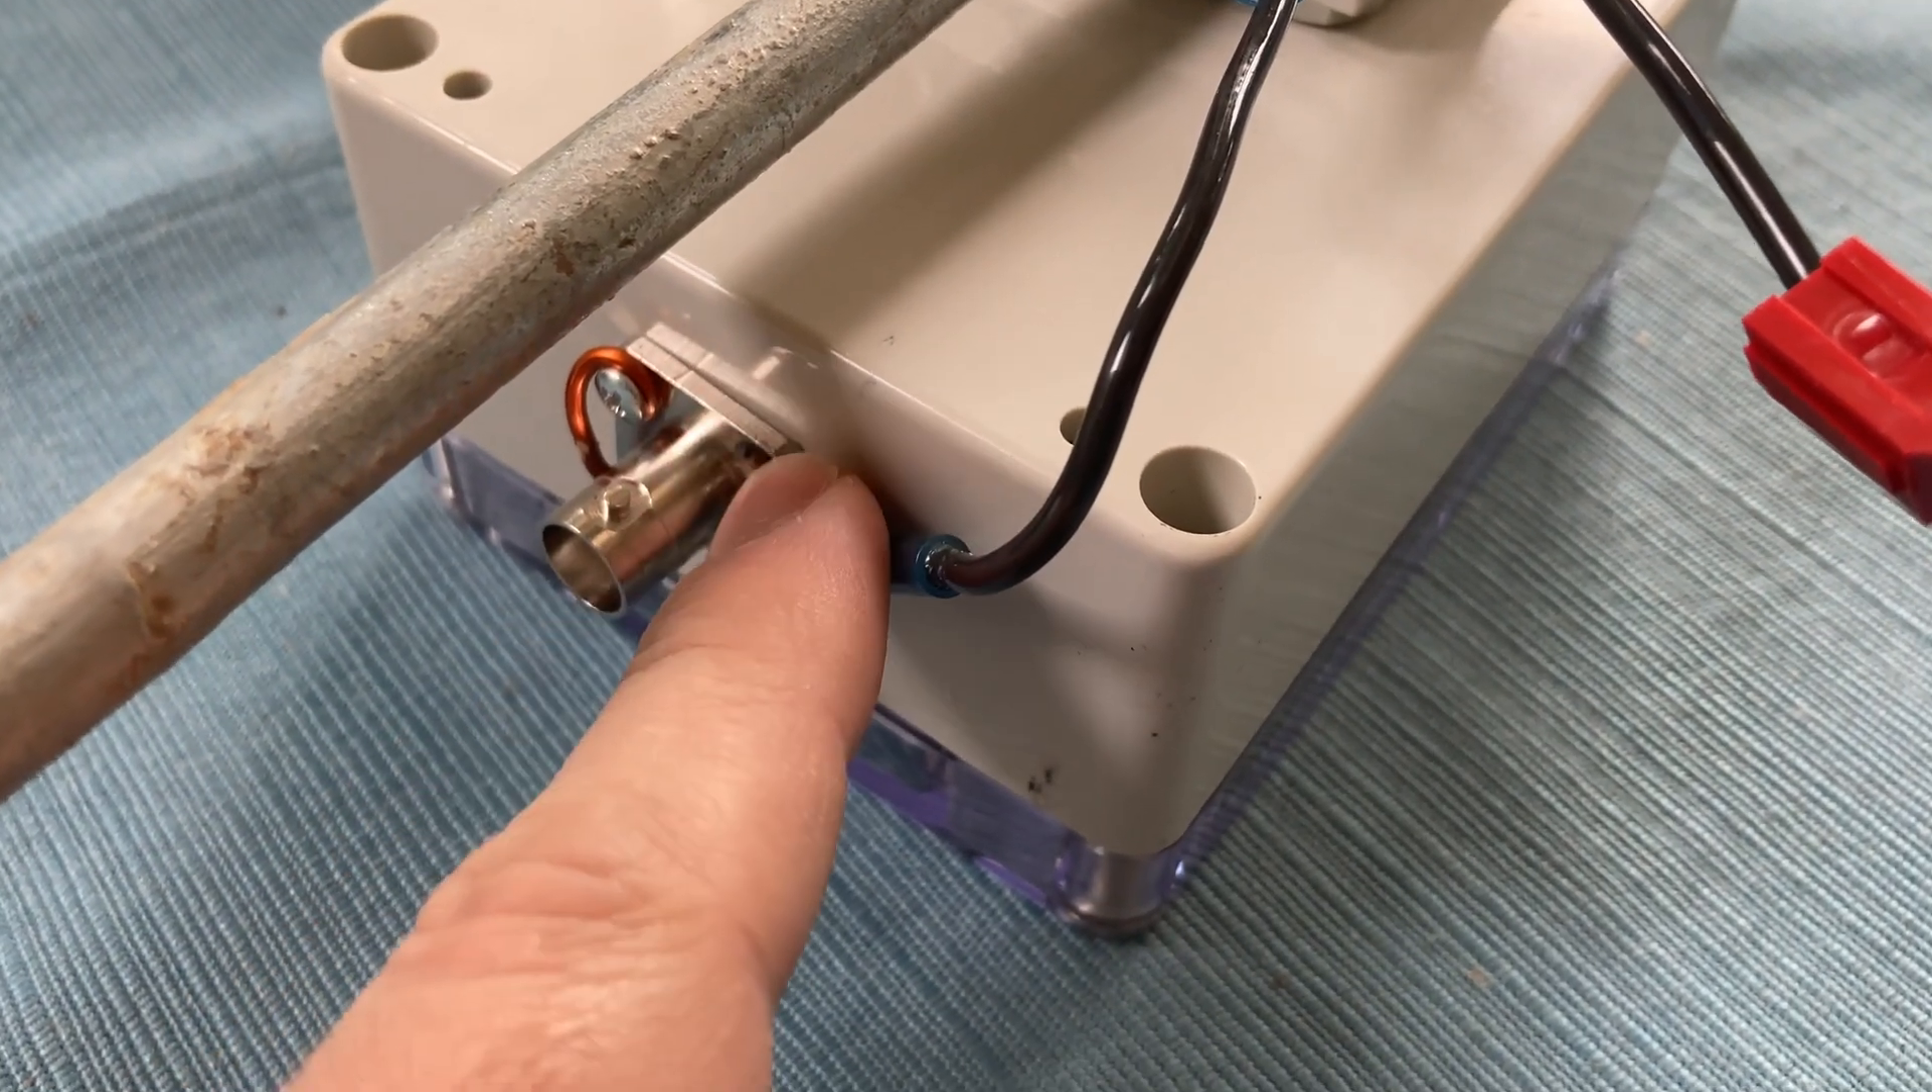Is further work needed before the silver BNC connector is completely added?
No.